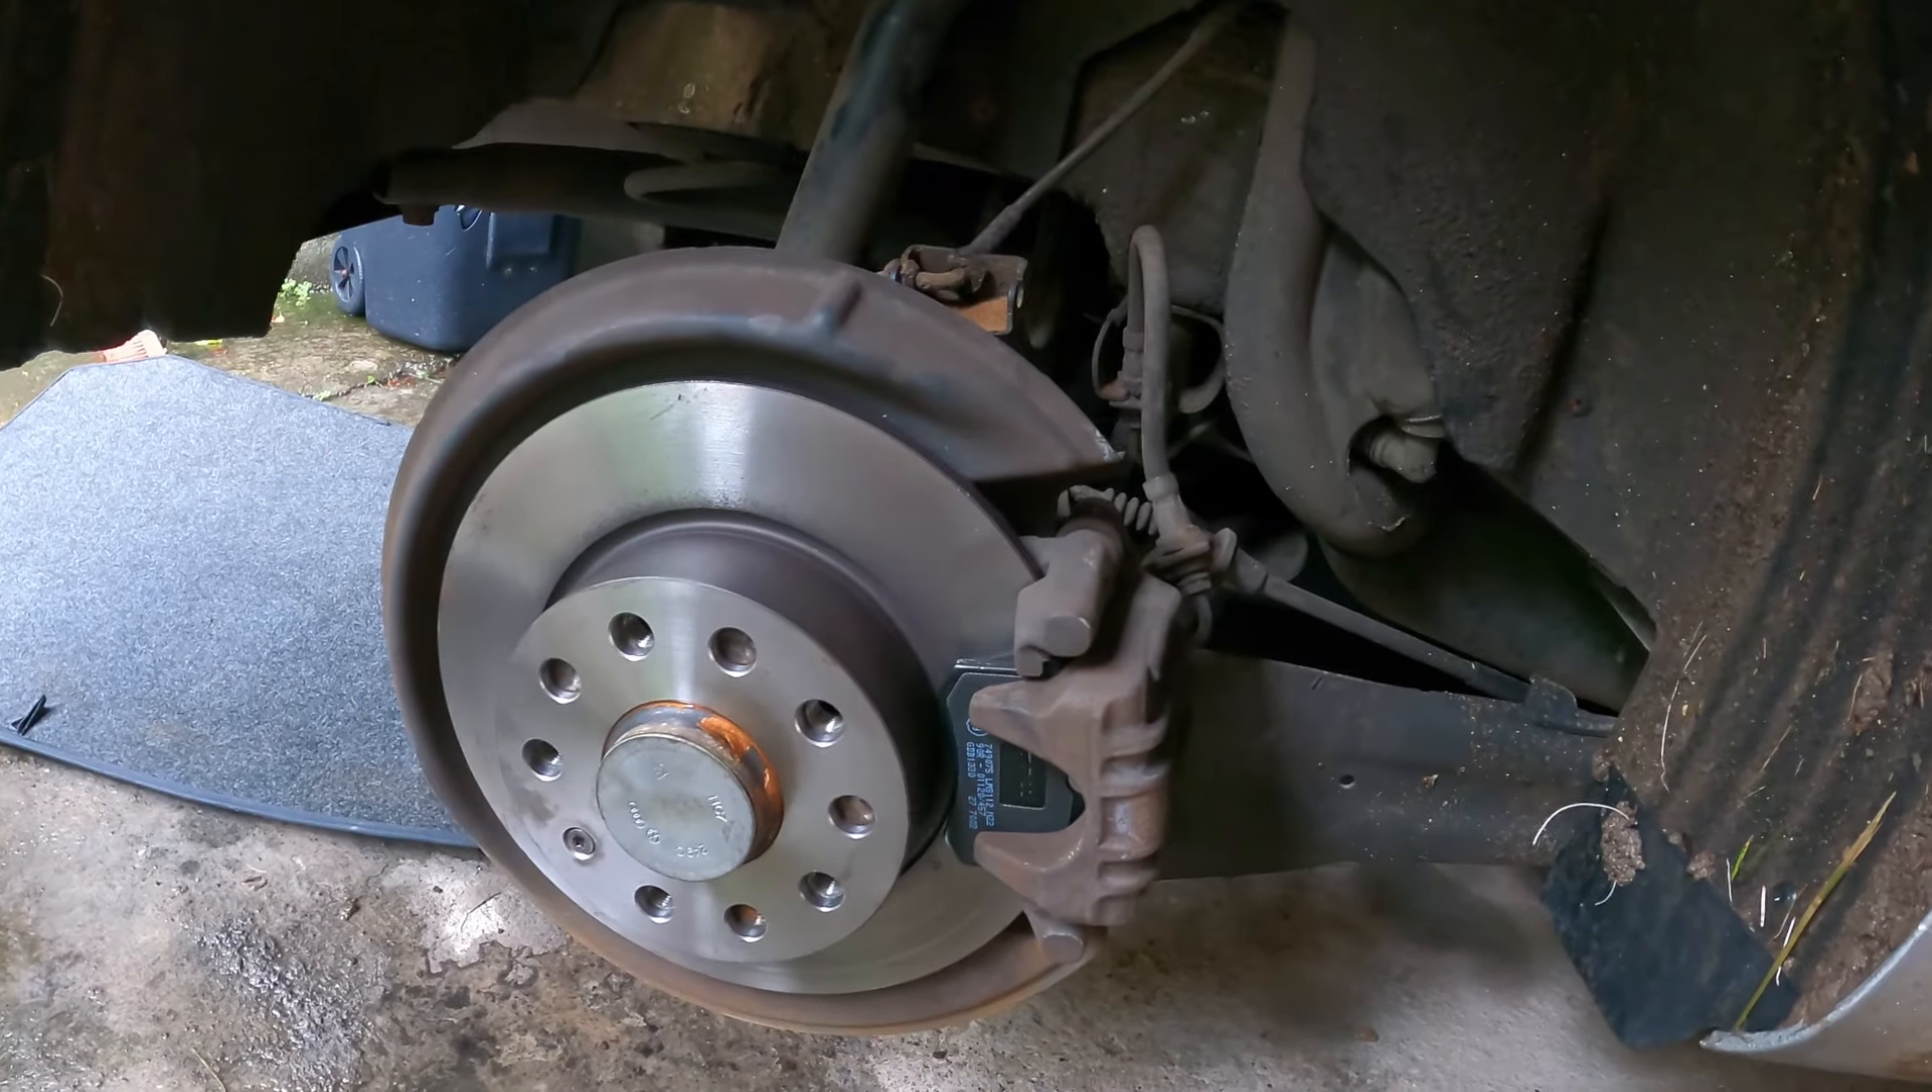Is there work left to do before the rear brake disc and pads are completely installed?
No.